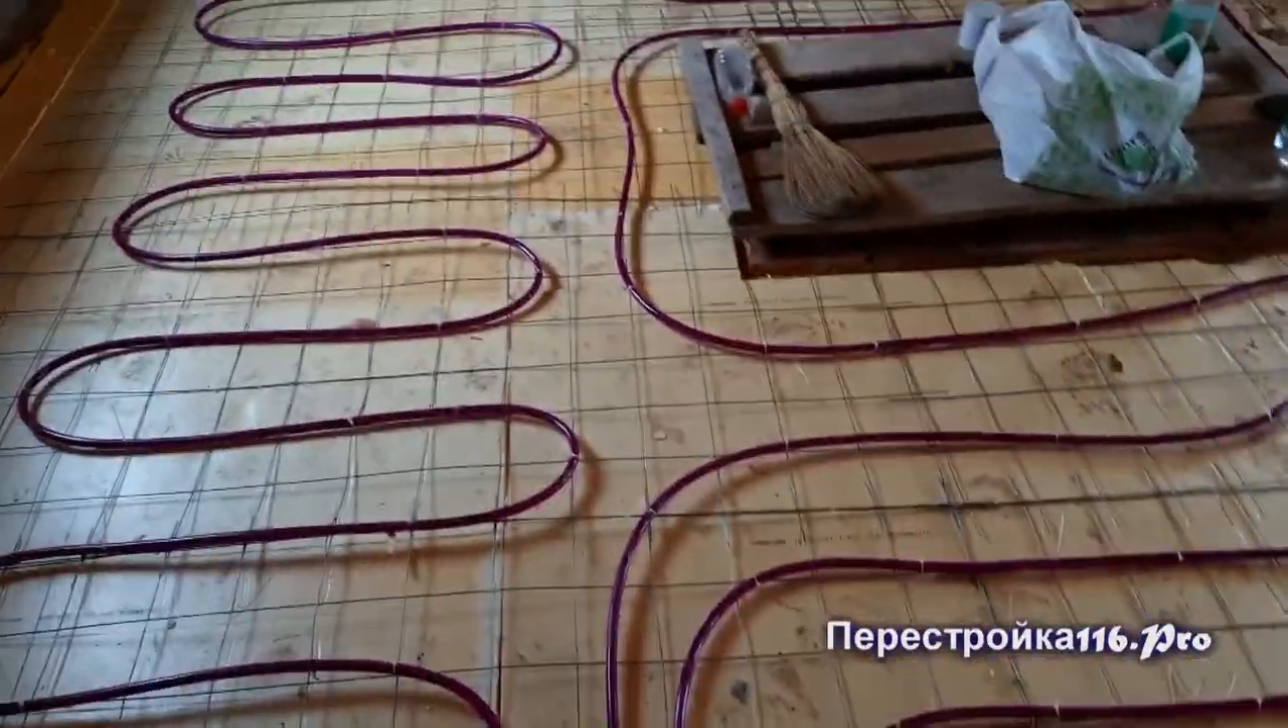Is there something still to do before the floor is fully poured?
Yes.